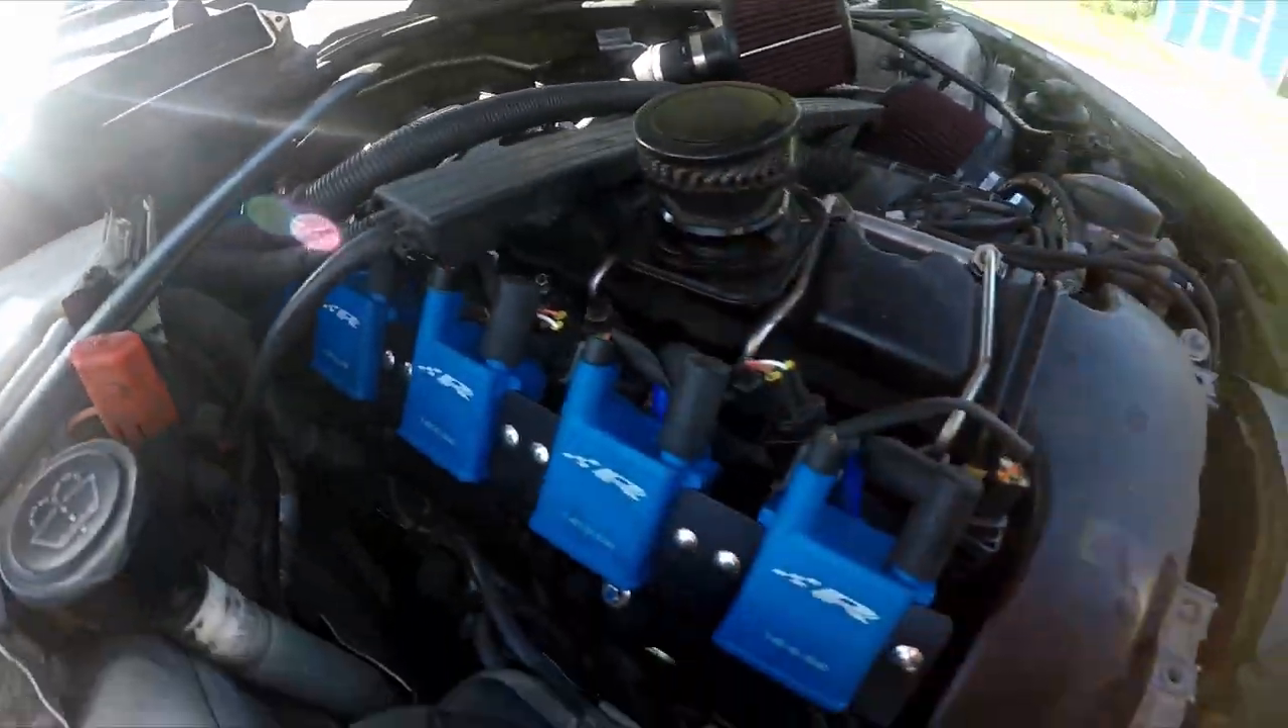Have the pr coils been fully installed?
Yes.